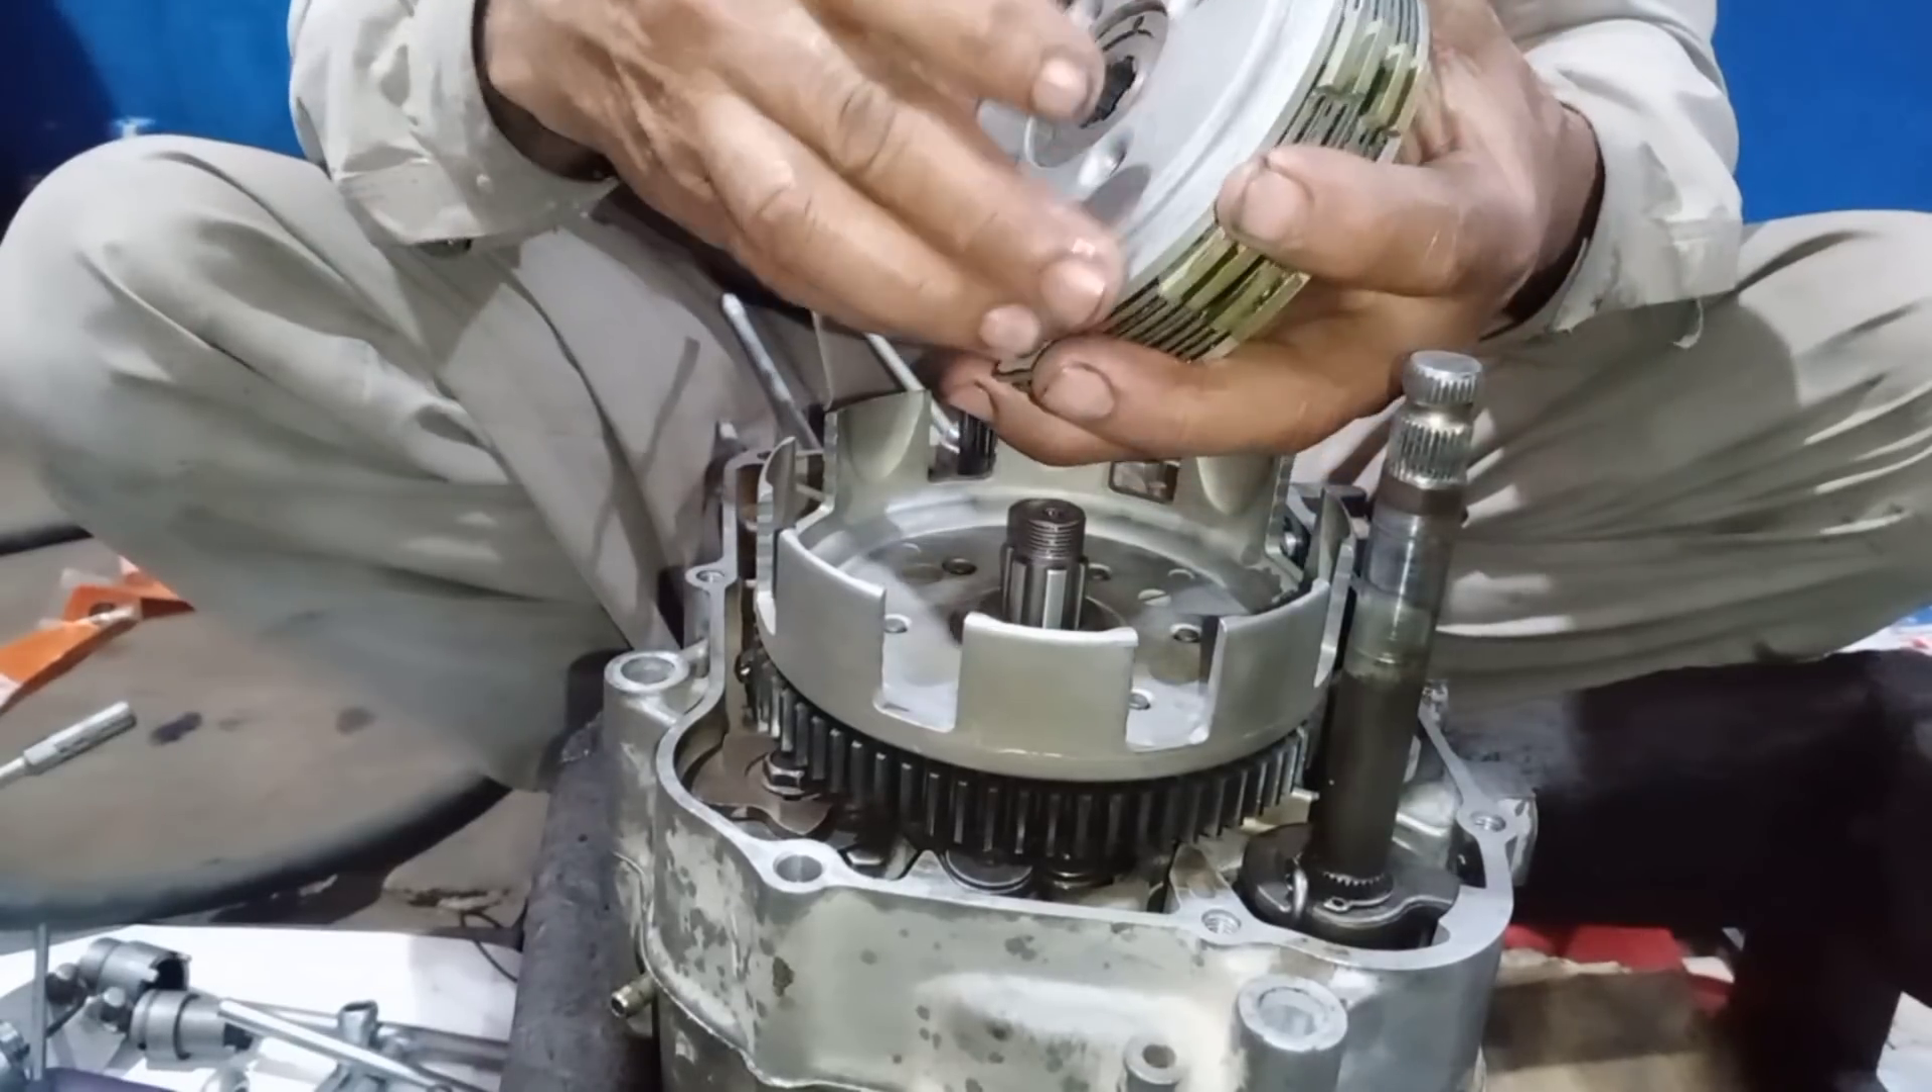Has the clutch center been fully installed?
No.